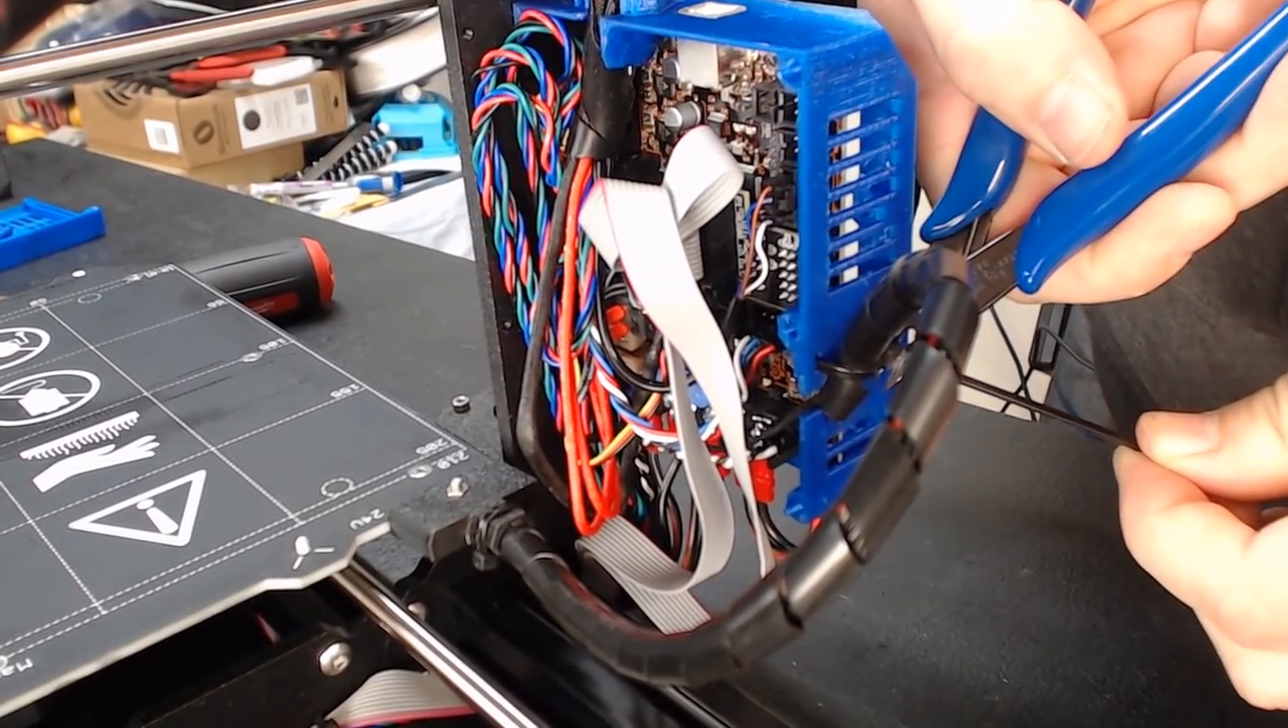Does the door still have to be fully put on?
Yes.